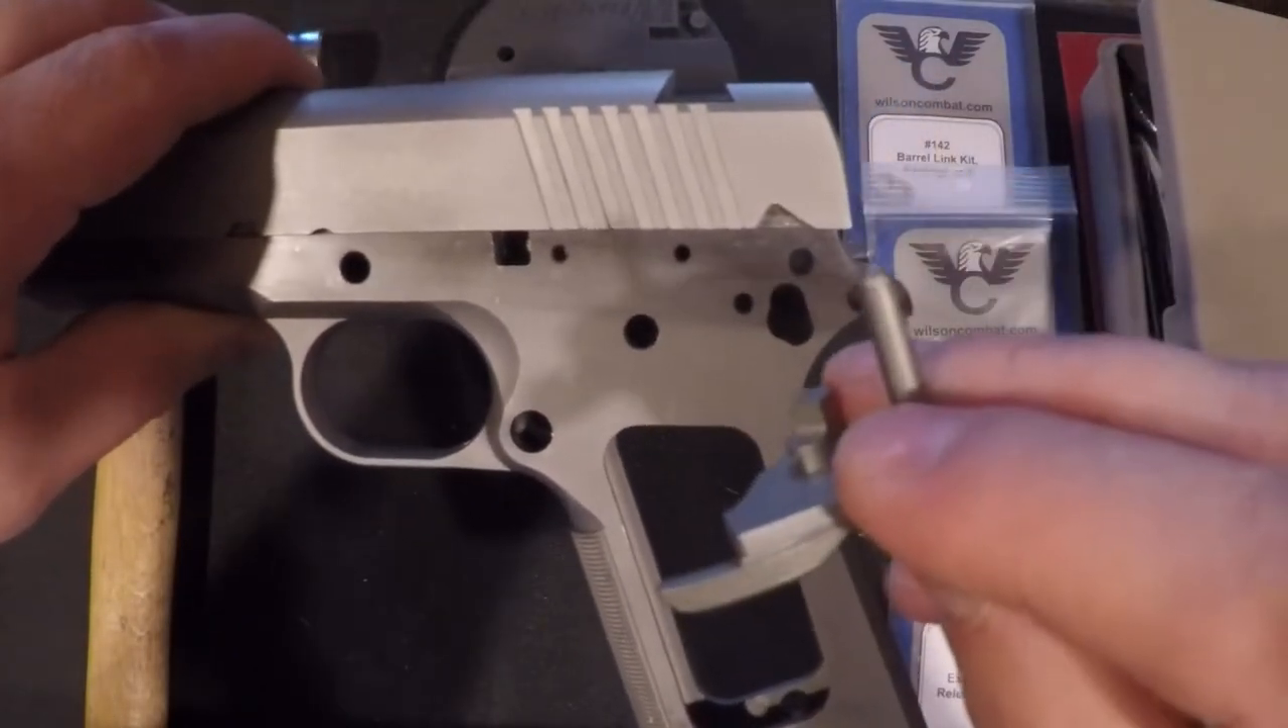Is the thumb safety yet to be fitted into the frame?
Yes.